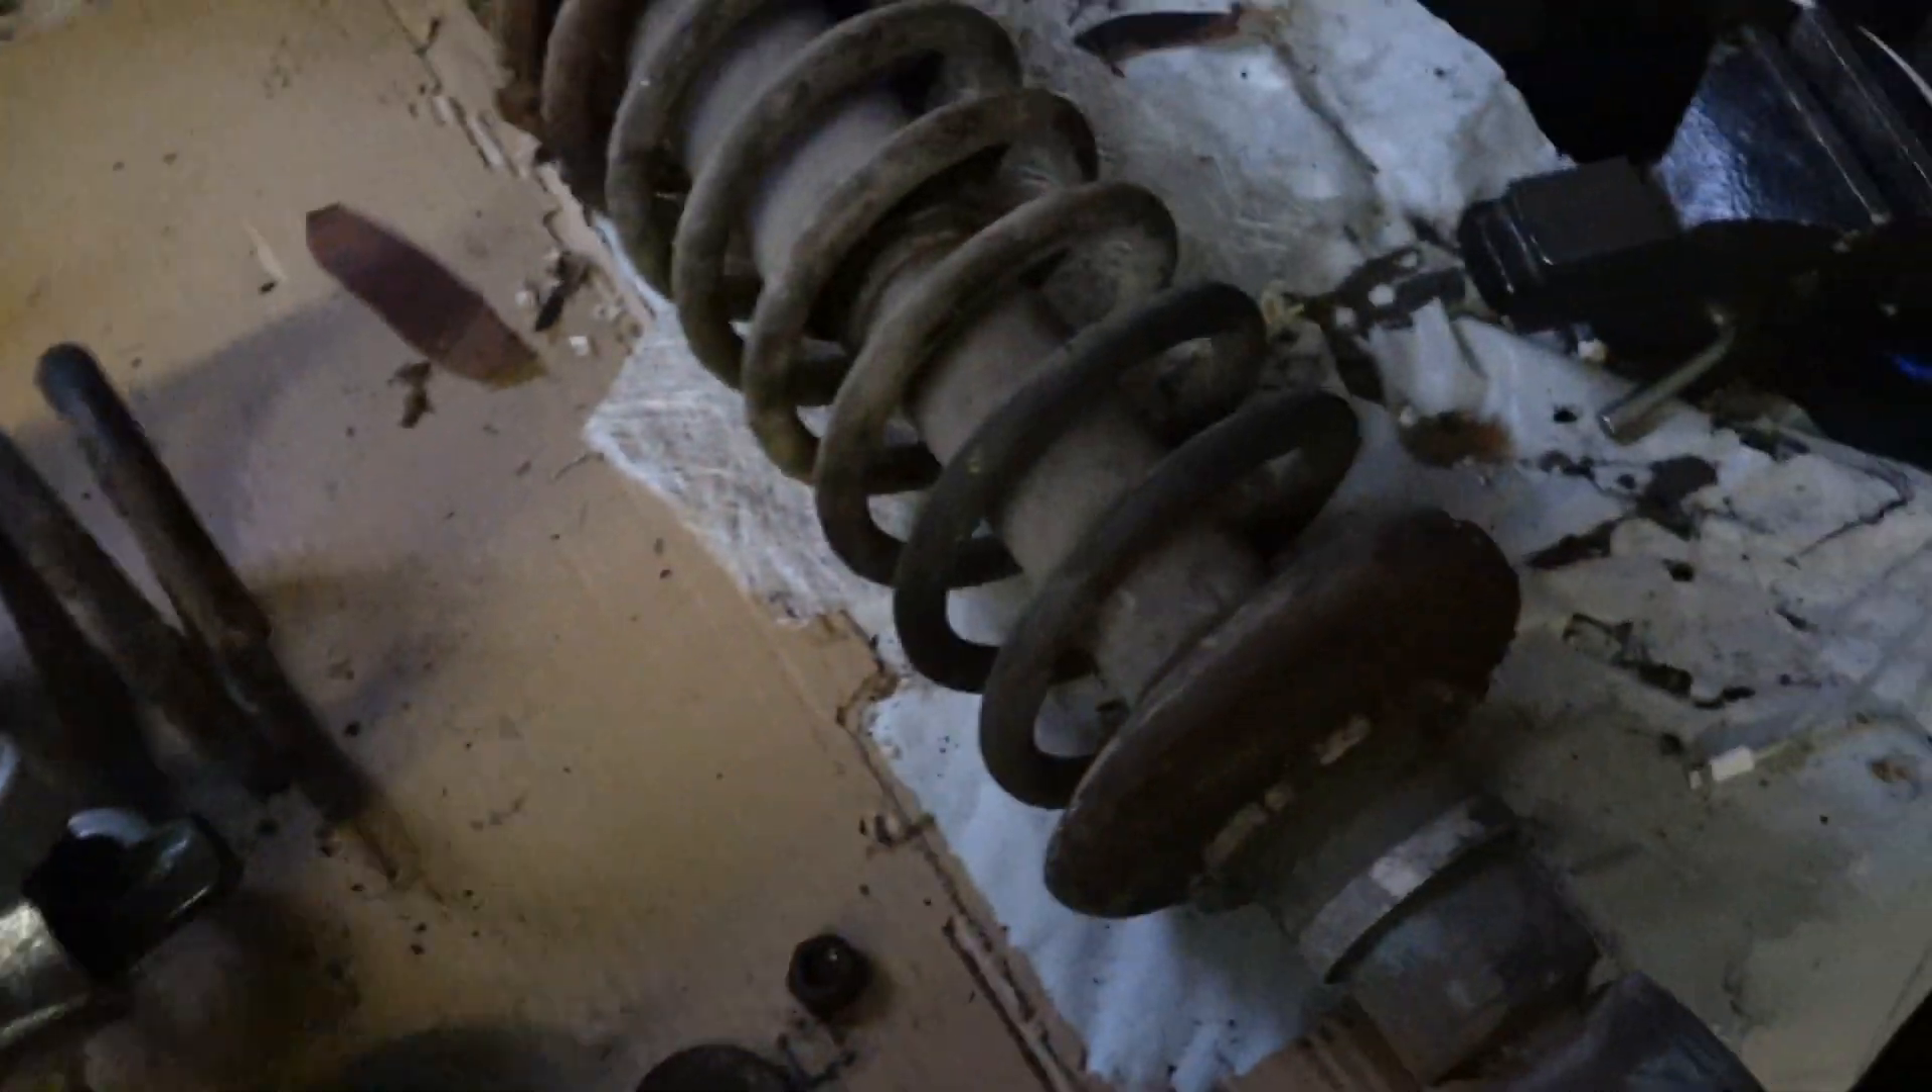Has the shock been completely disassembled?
No.